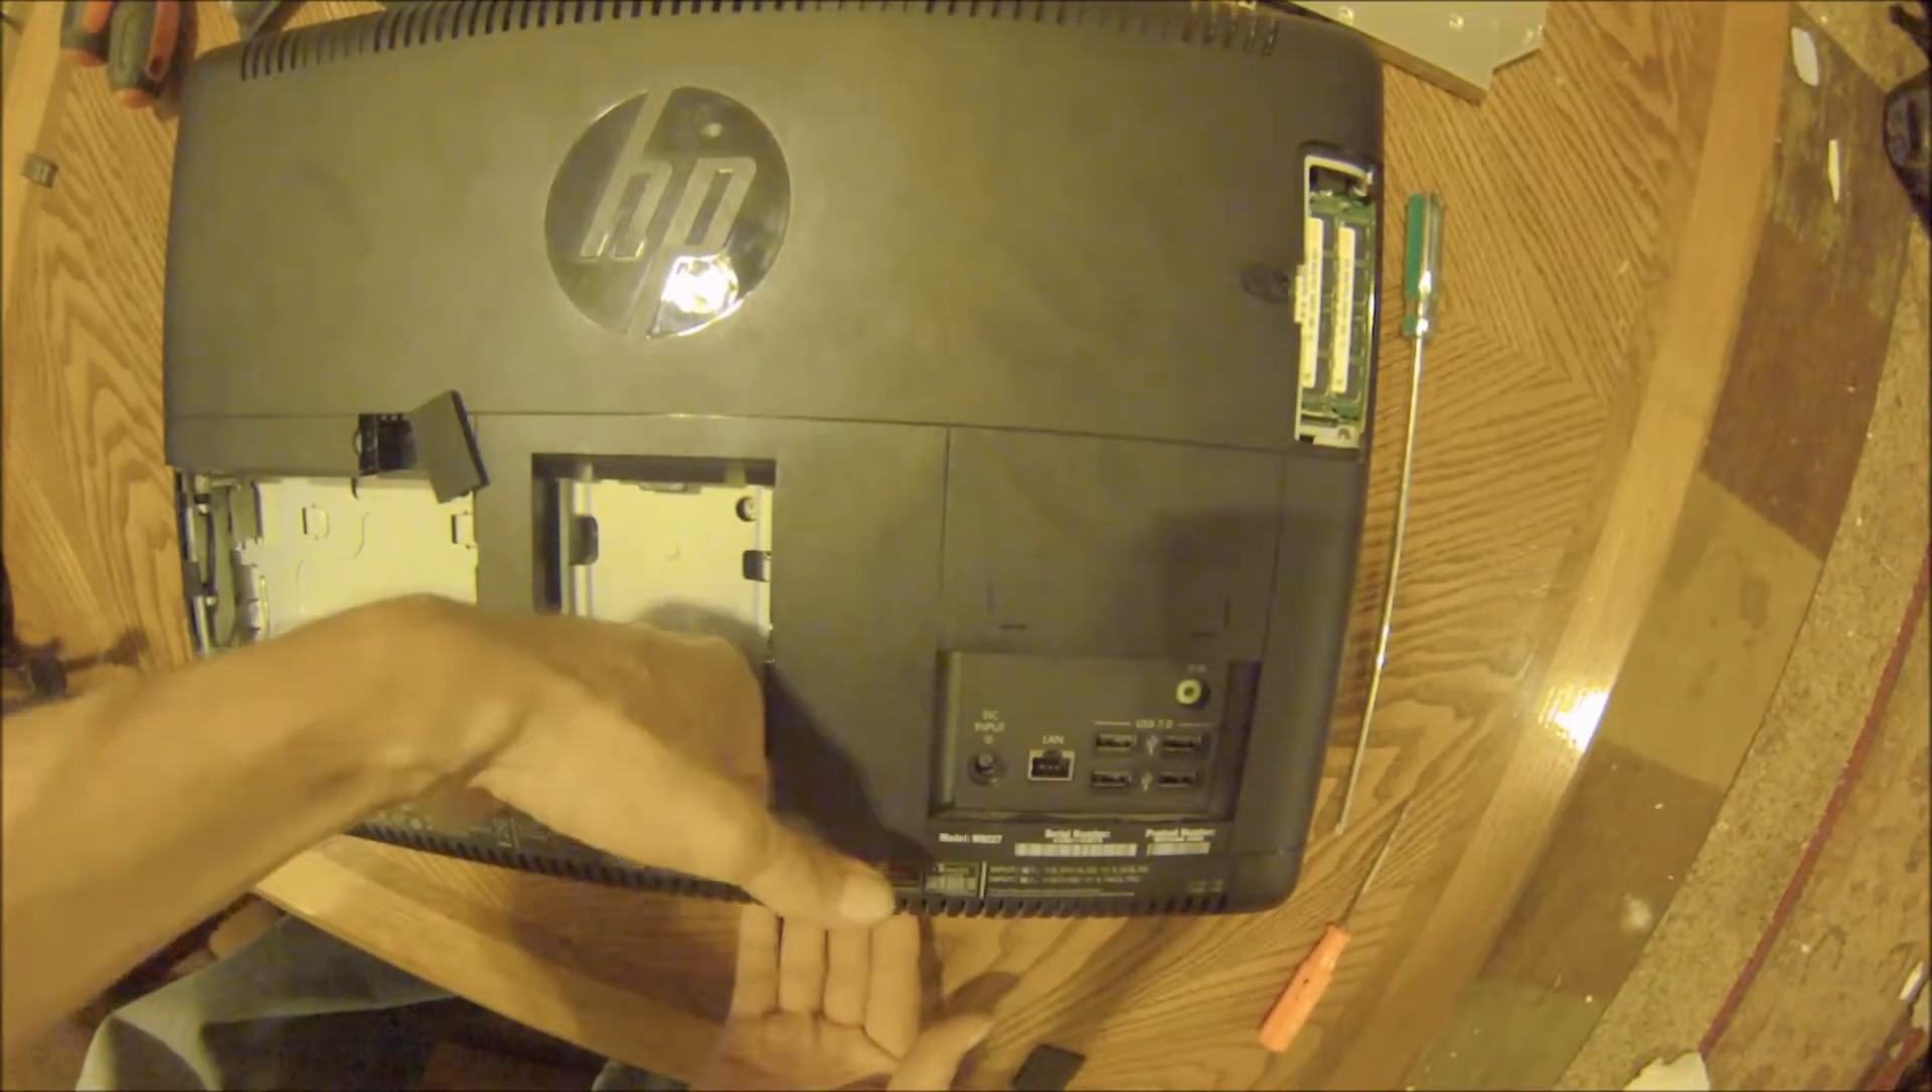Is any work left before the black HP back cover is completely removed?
Yes.